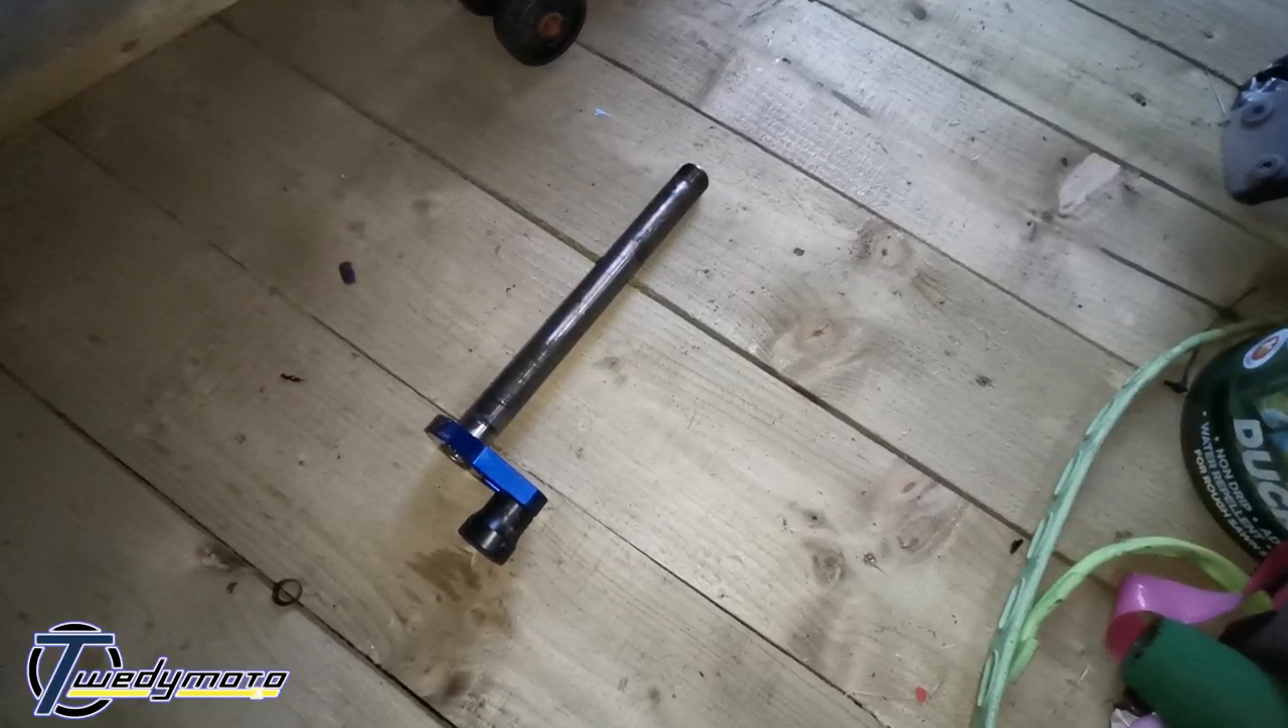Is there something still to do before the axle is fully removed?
No.